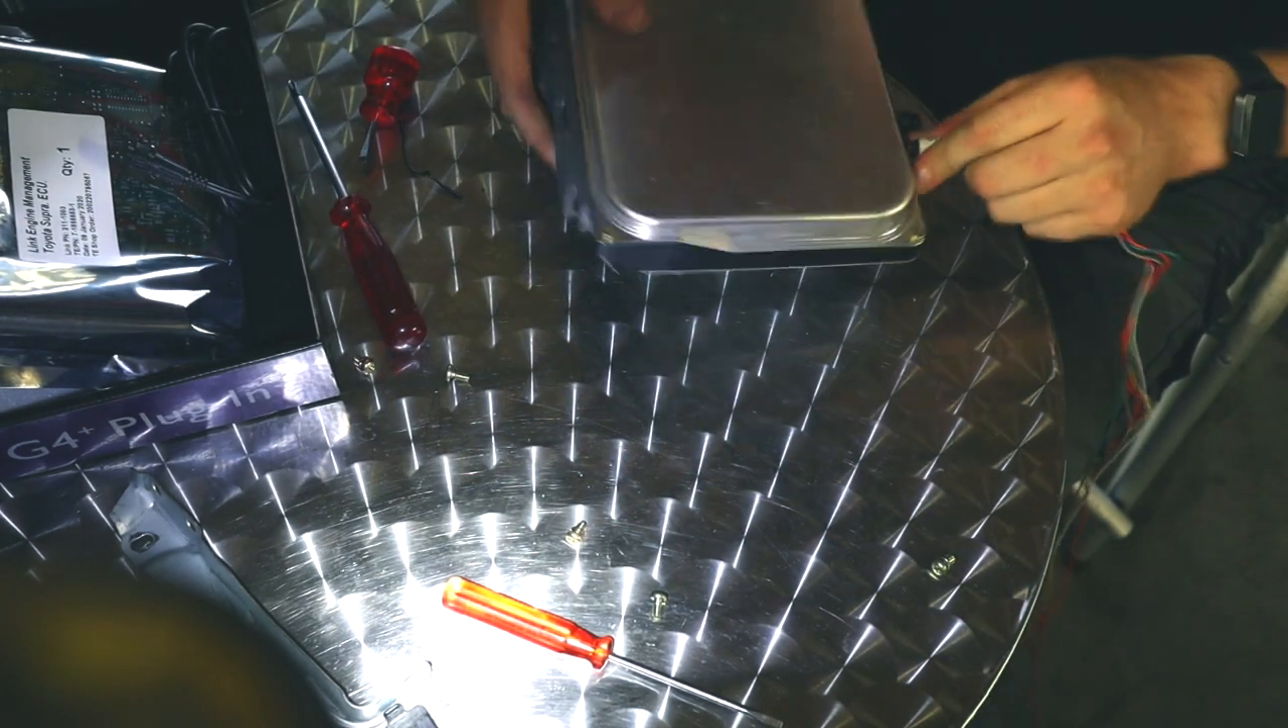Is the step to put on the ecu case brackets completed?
No.